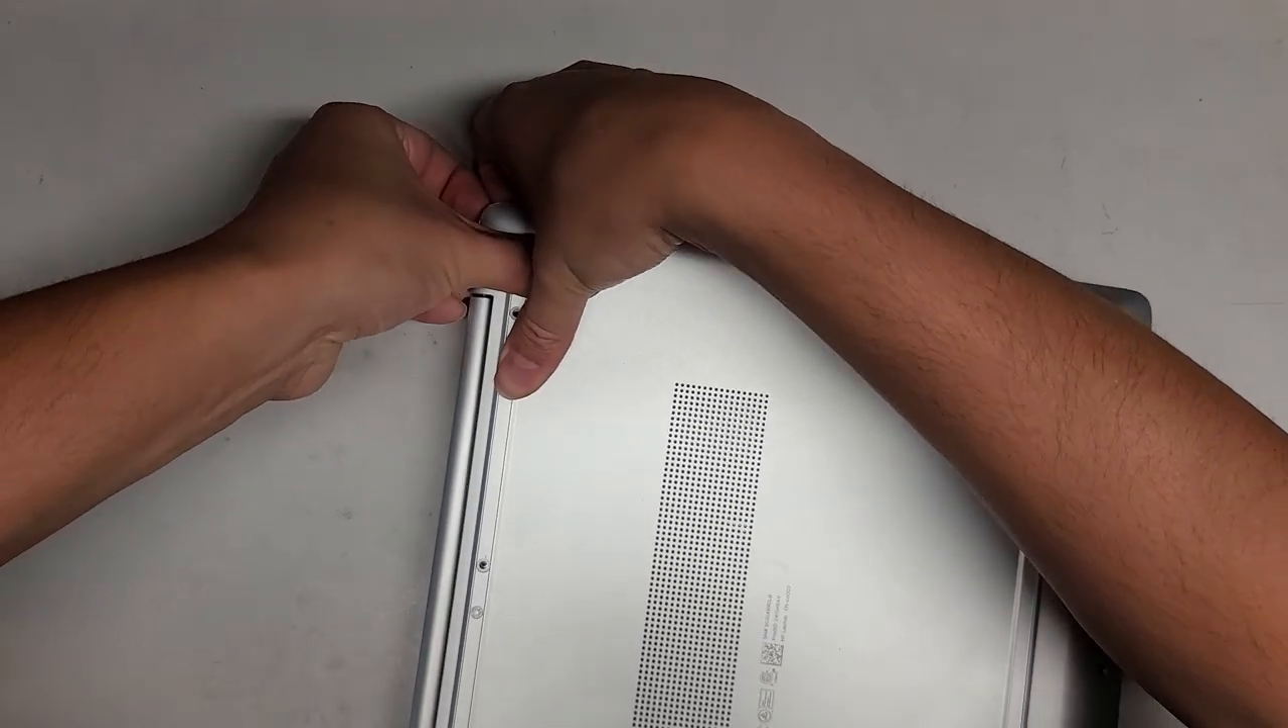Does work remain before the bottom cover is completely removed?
Yes.